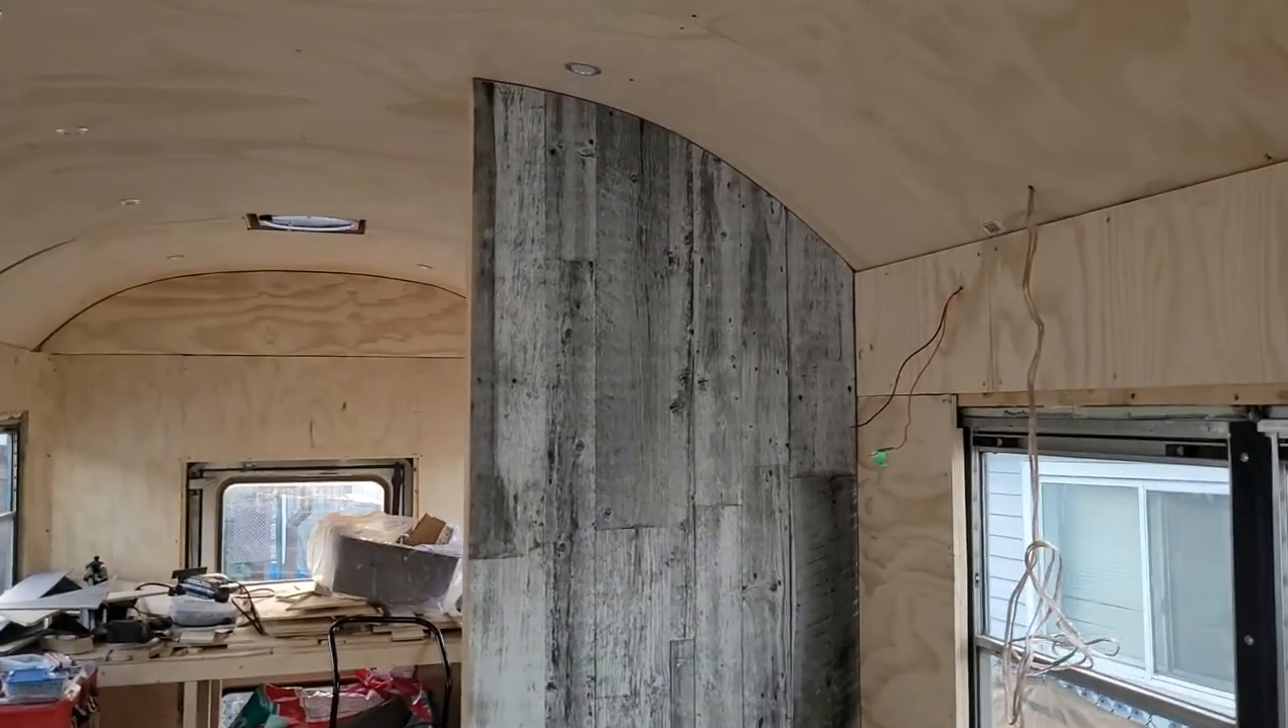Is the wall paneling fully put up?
Yes.